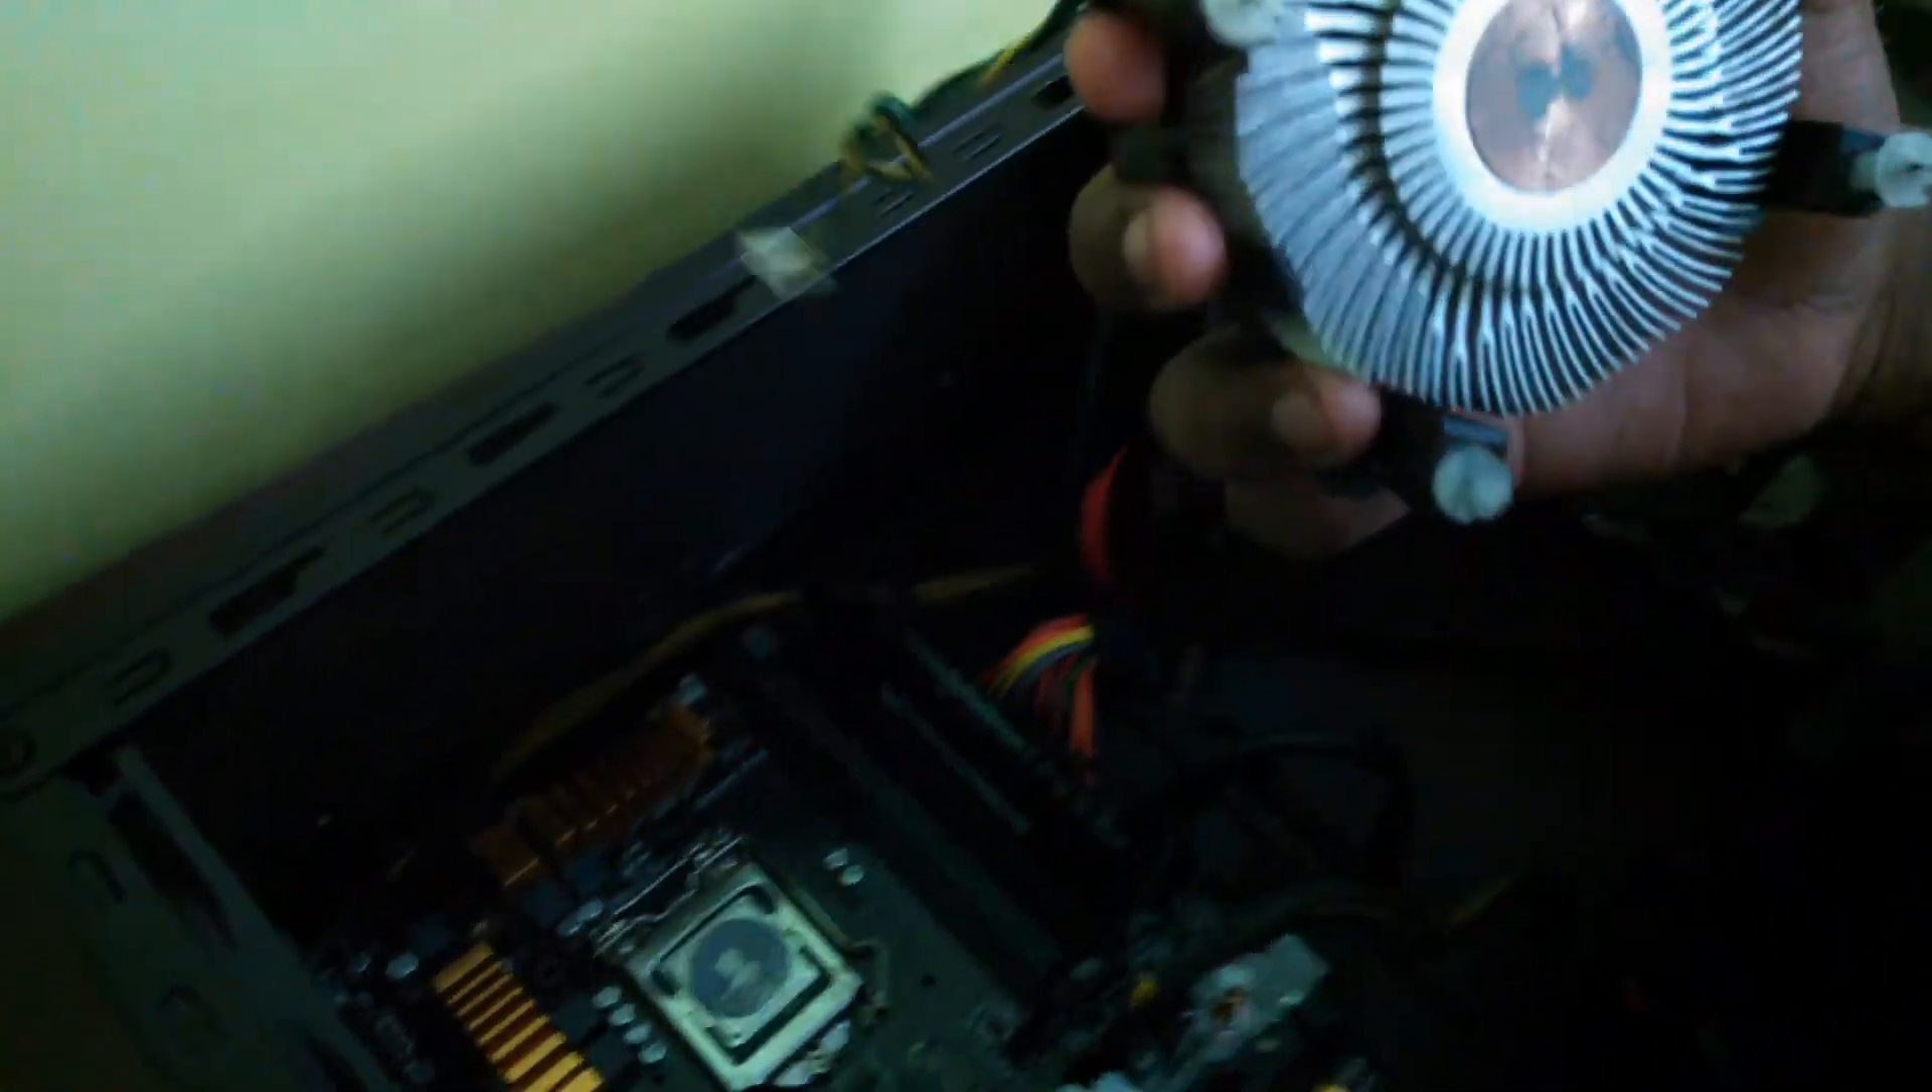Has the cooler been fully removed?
Yes.